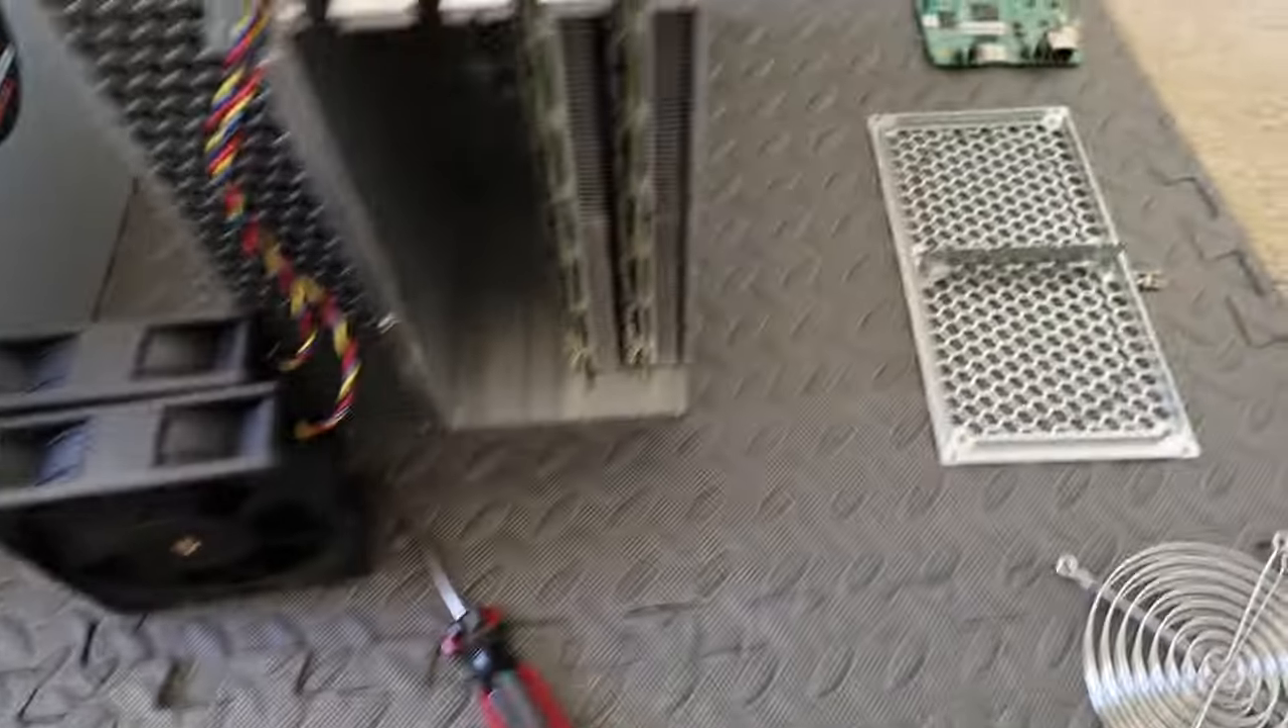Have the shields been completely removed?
Yes.